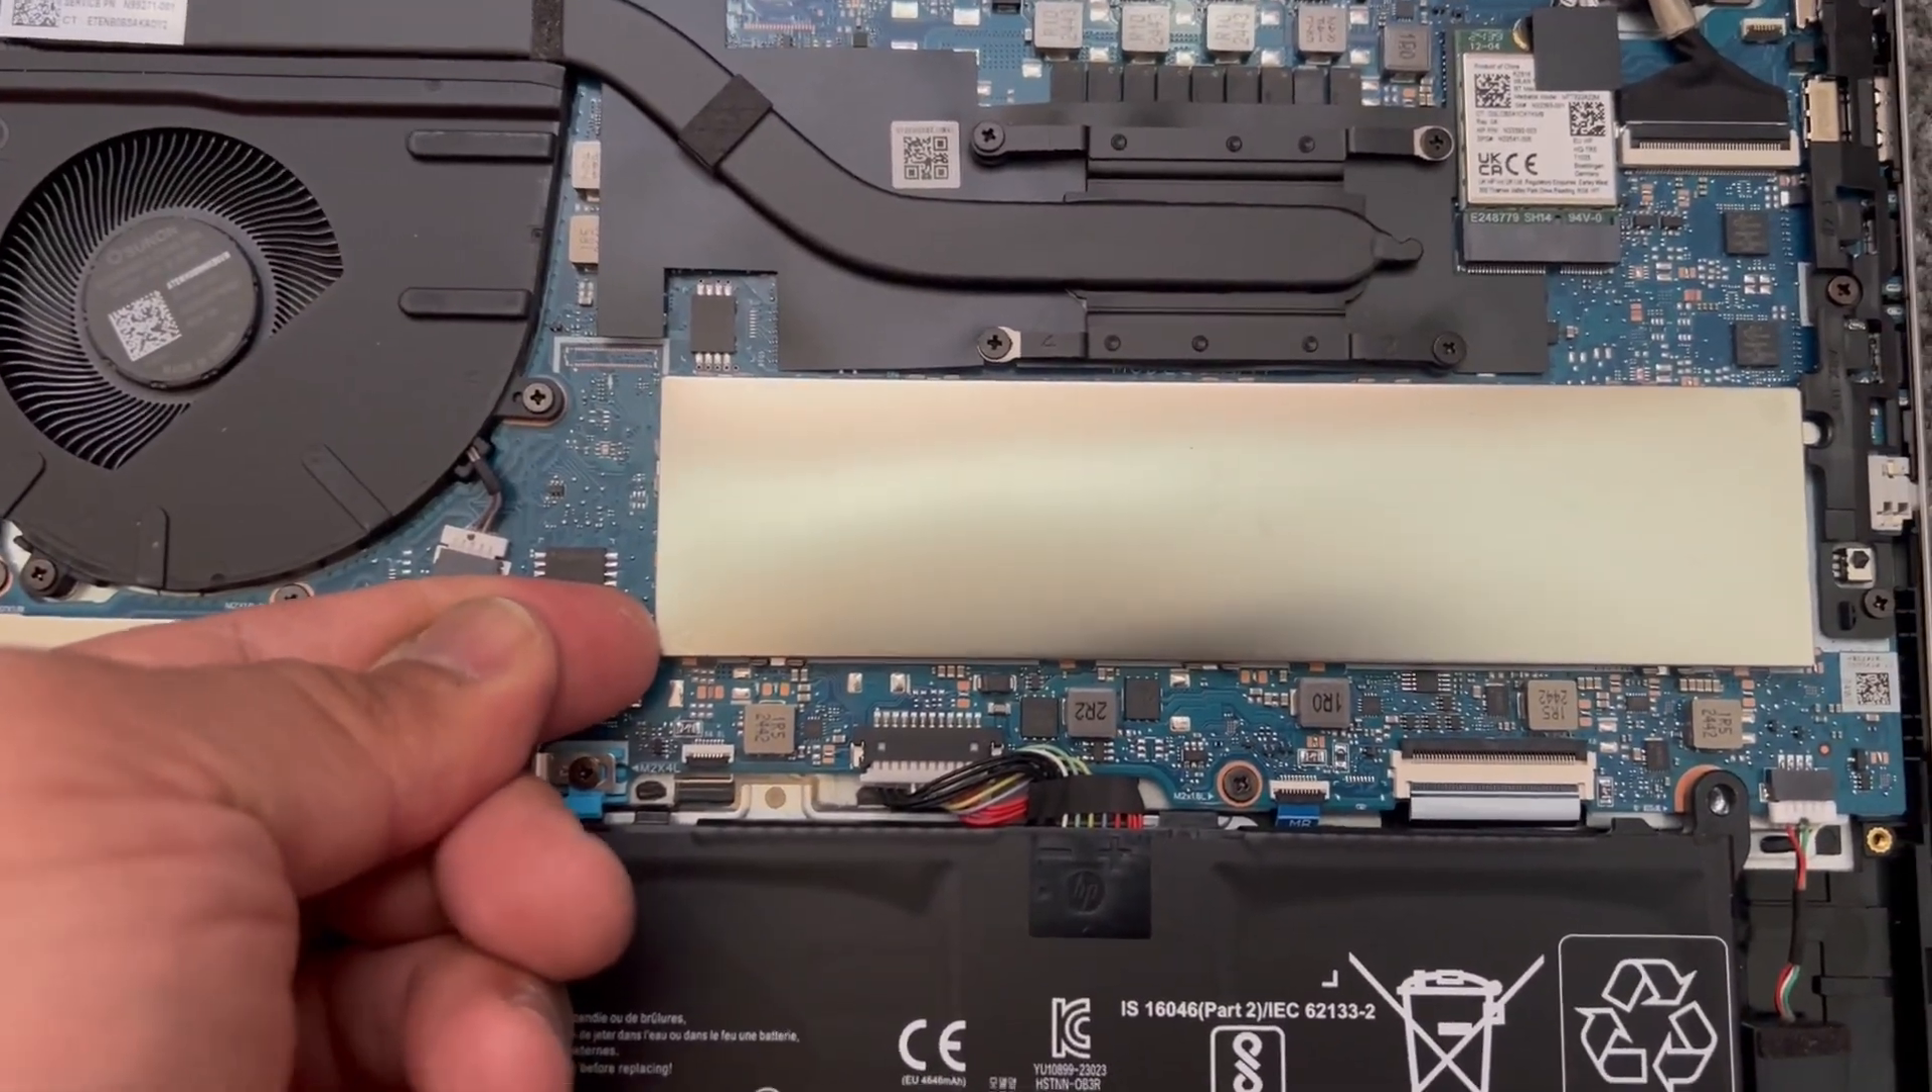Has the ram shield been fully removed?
No.